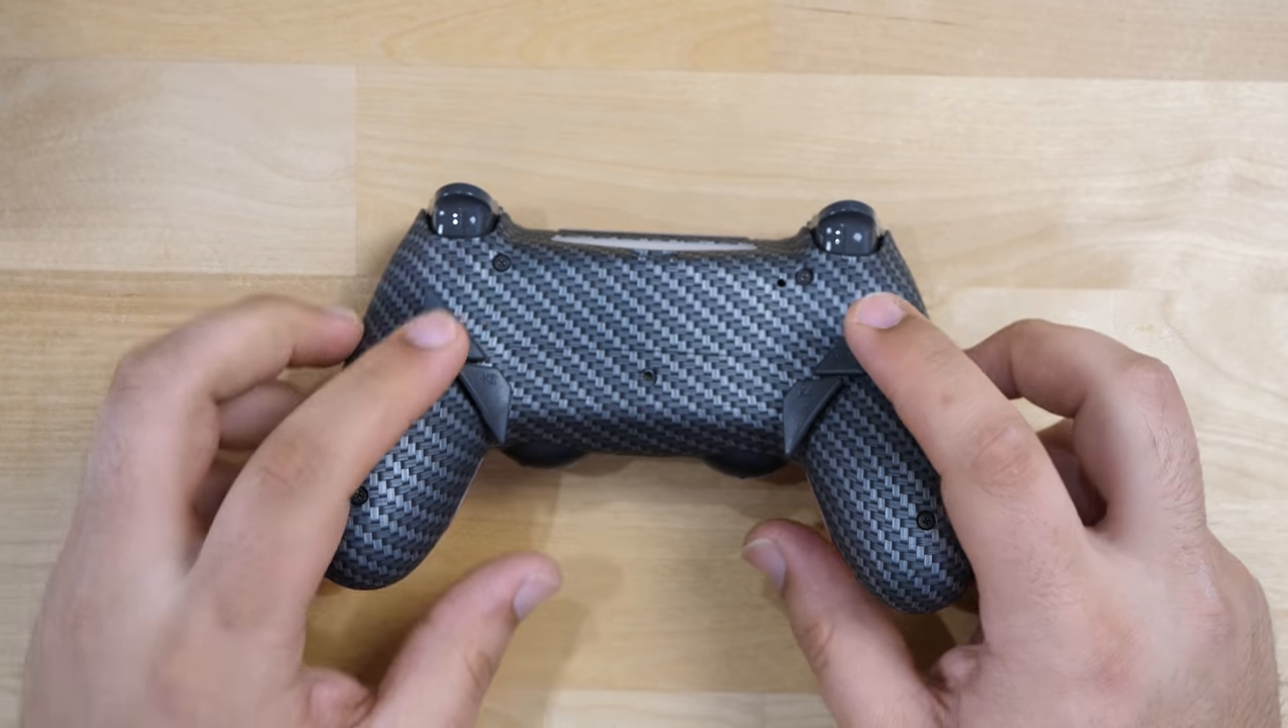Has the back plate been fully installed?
Yes.